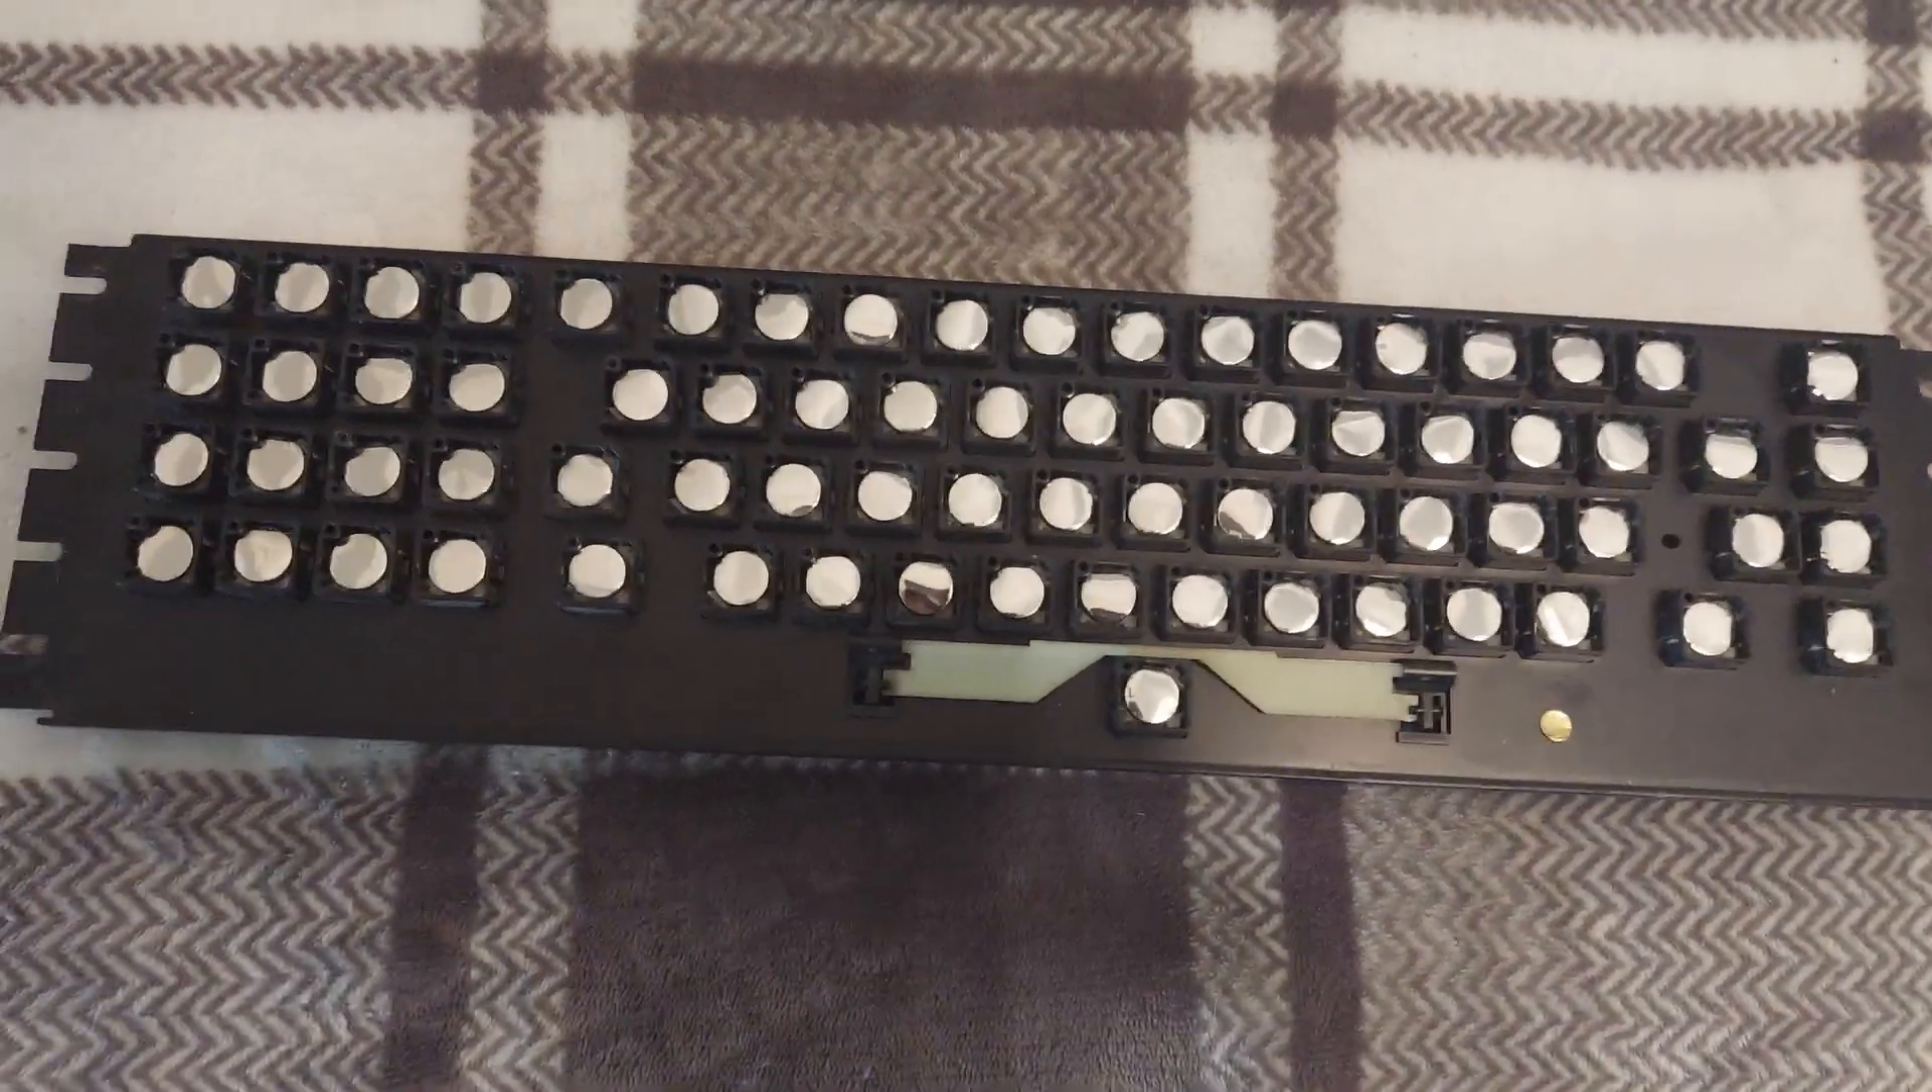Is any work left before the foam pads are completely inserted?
No.